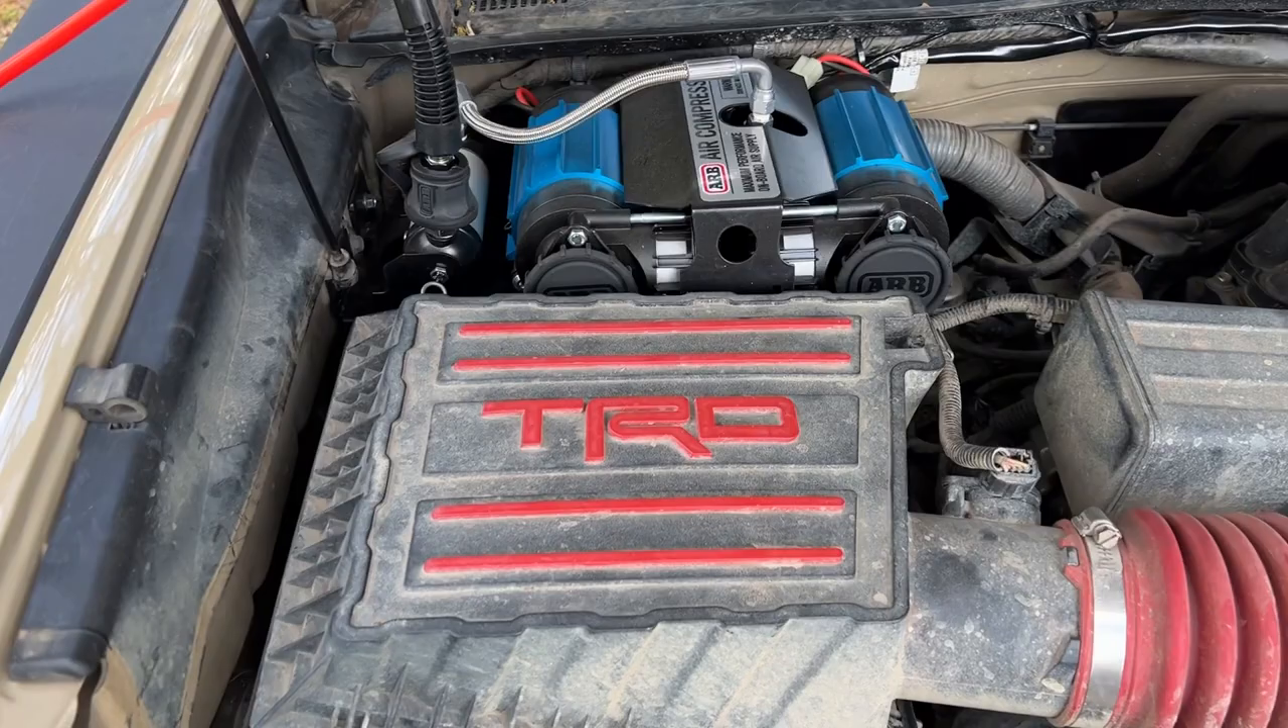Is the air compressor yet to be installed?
No.